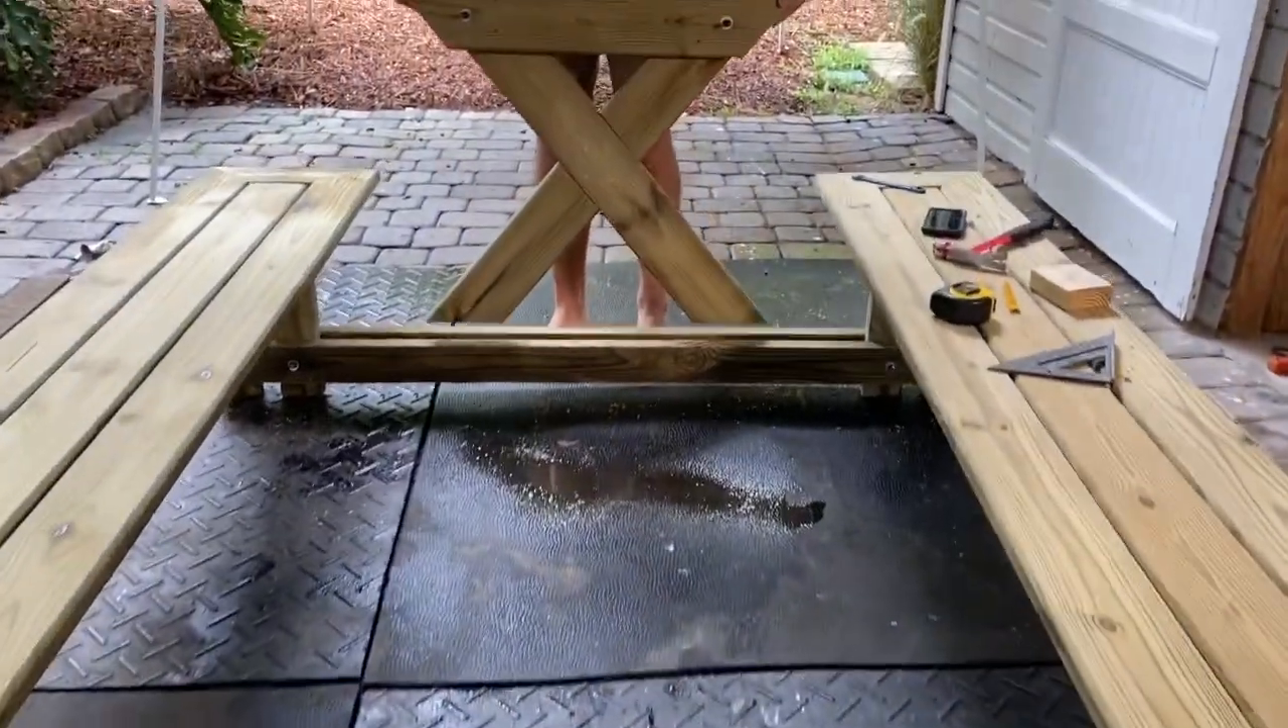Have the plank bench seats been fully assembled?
Yes.